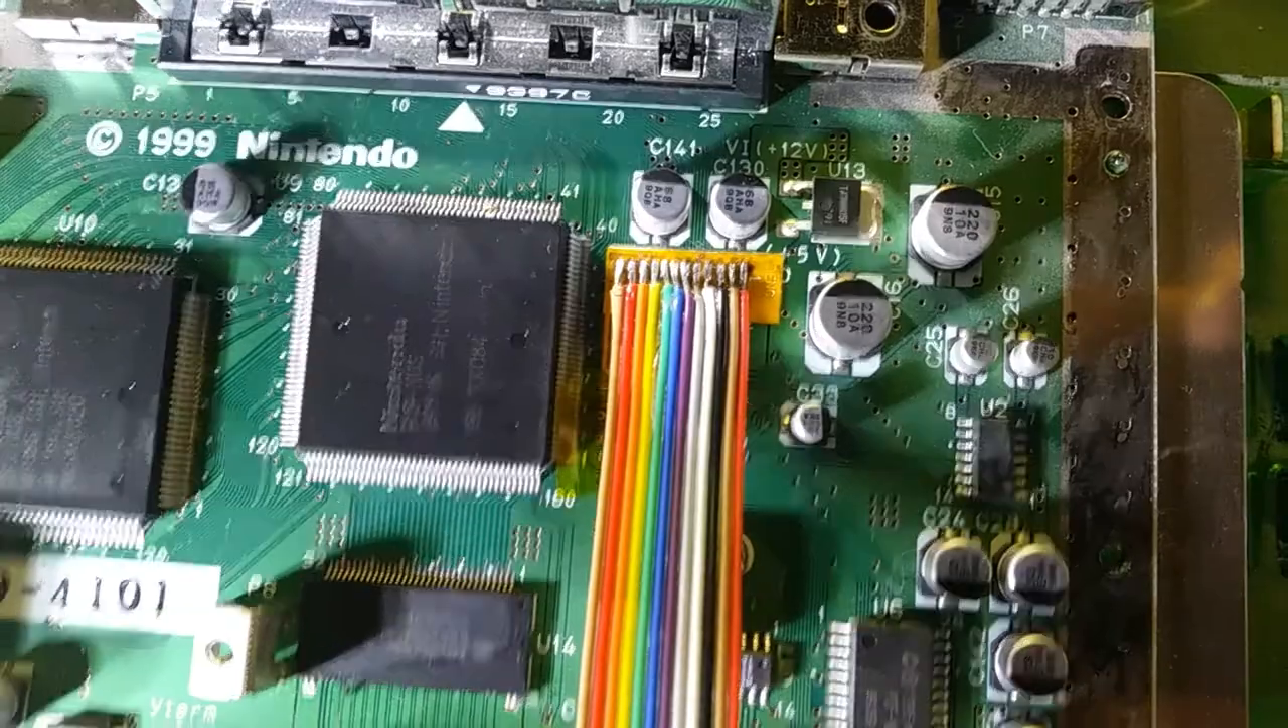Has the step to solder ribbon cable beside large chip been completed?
Yes.